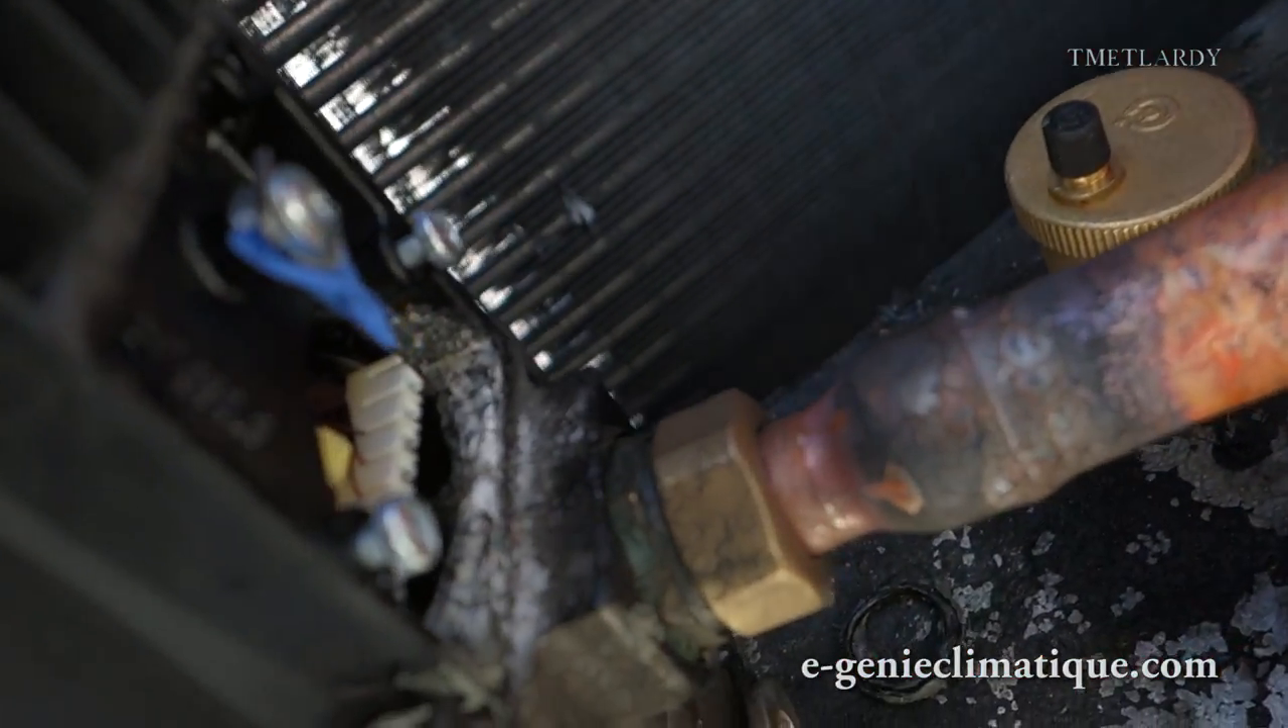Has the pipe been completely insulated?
No.